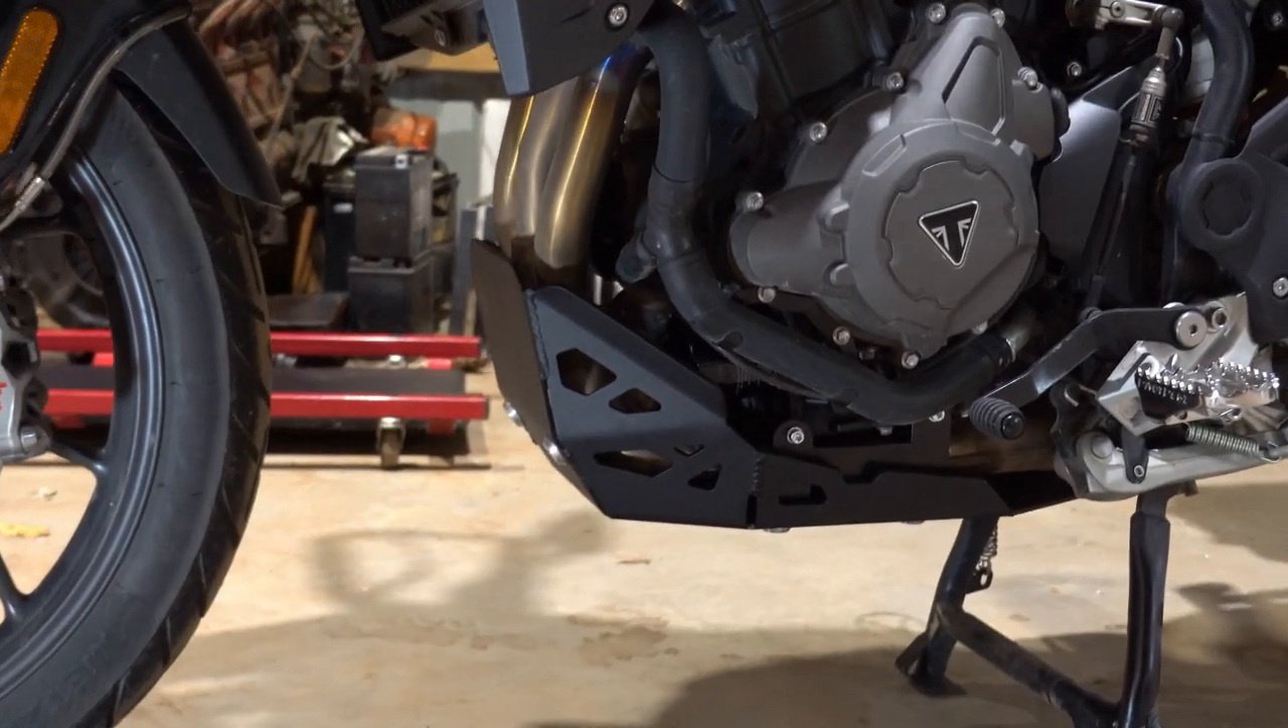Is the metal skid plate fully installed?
Yes.